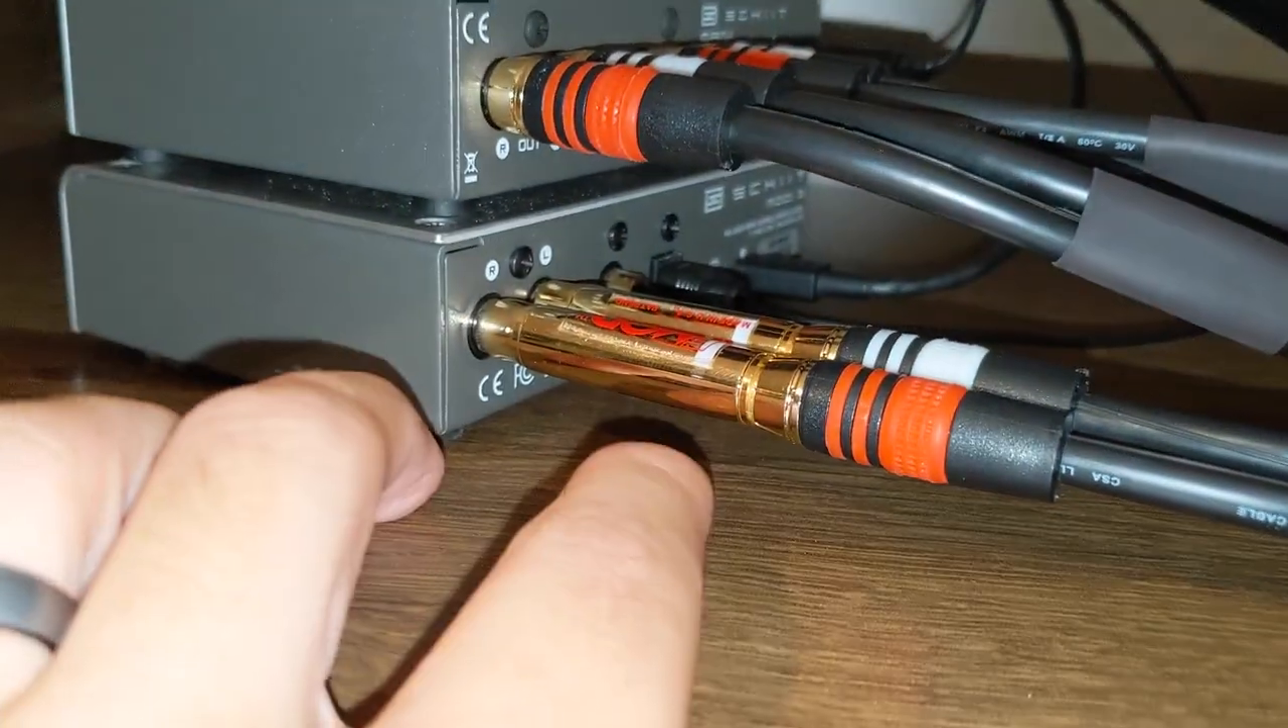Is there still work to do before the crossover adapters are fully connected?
No.